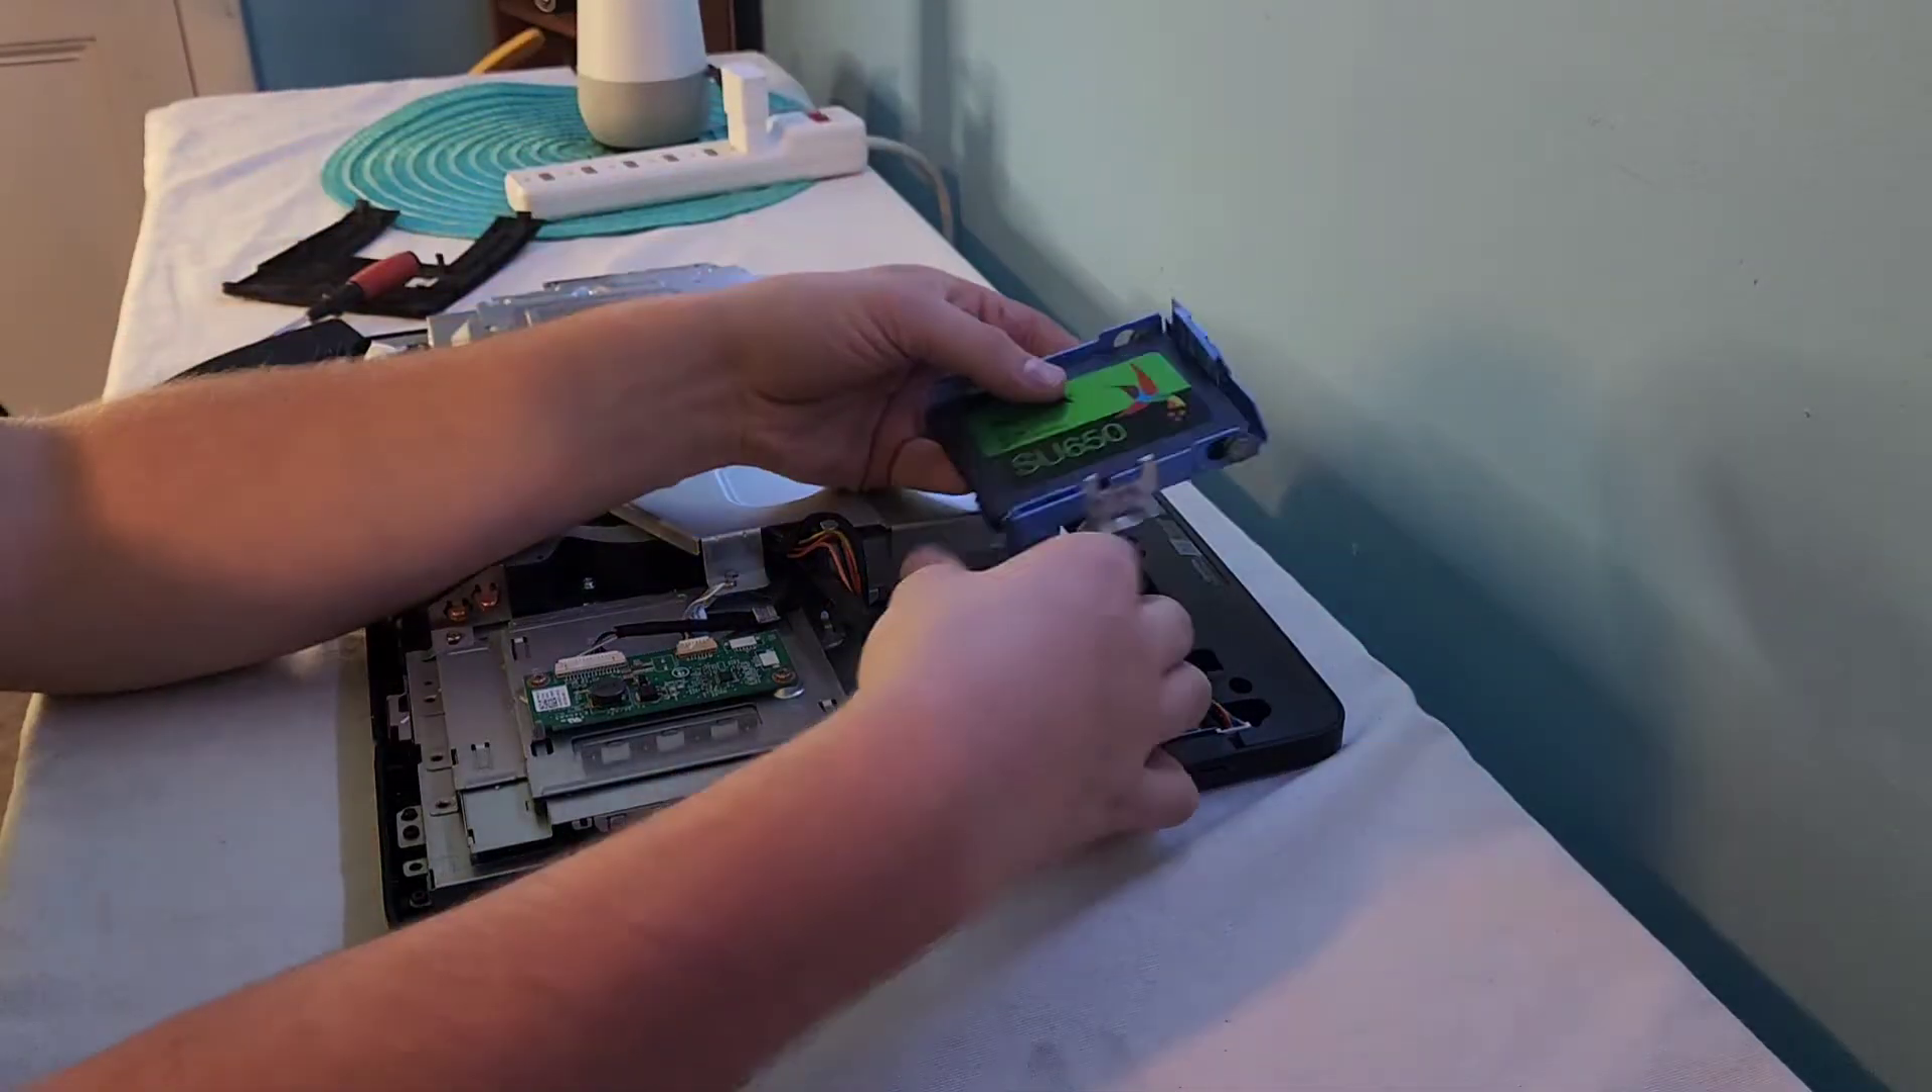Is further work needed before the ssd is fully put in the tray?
No.